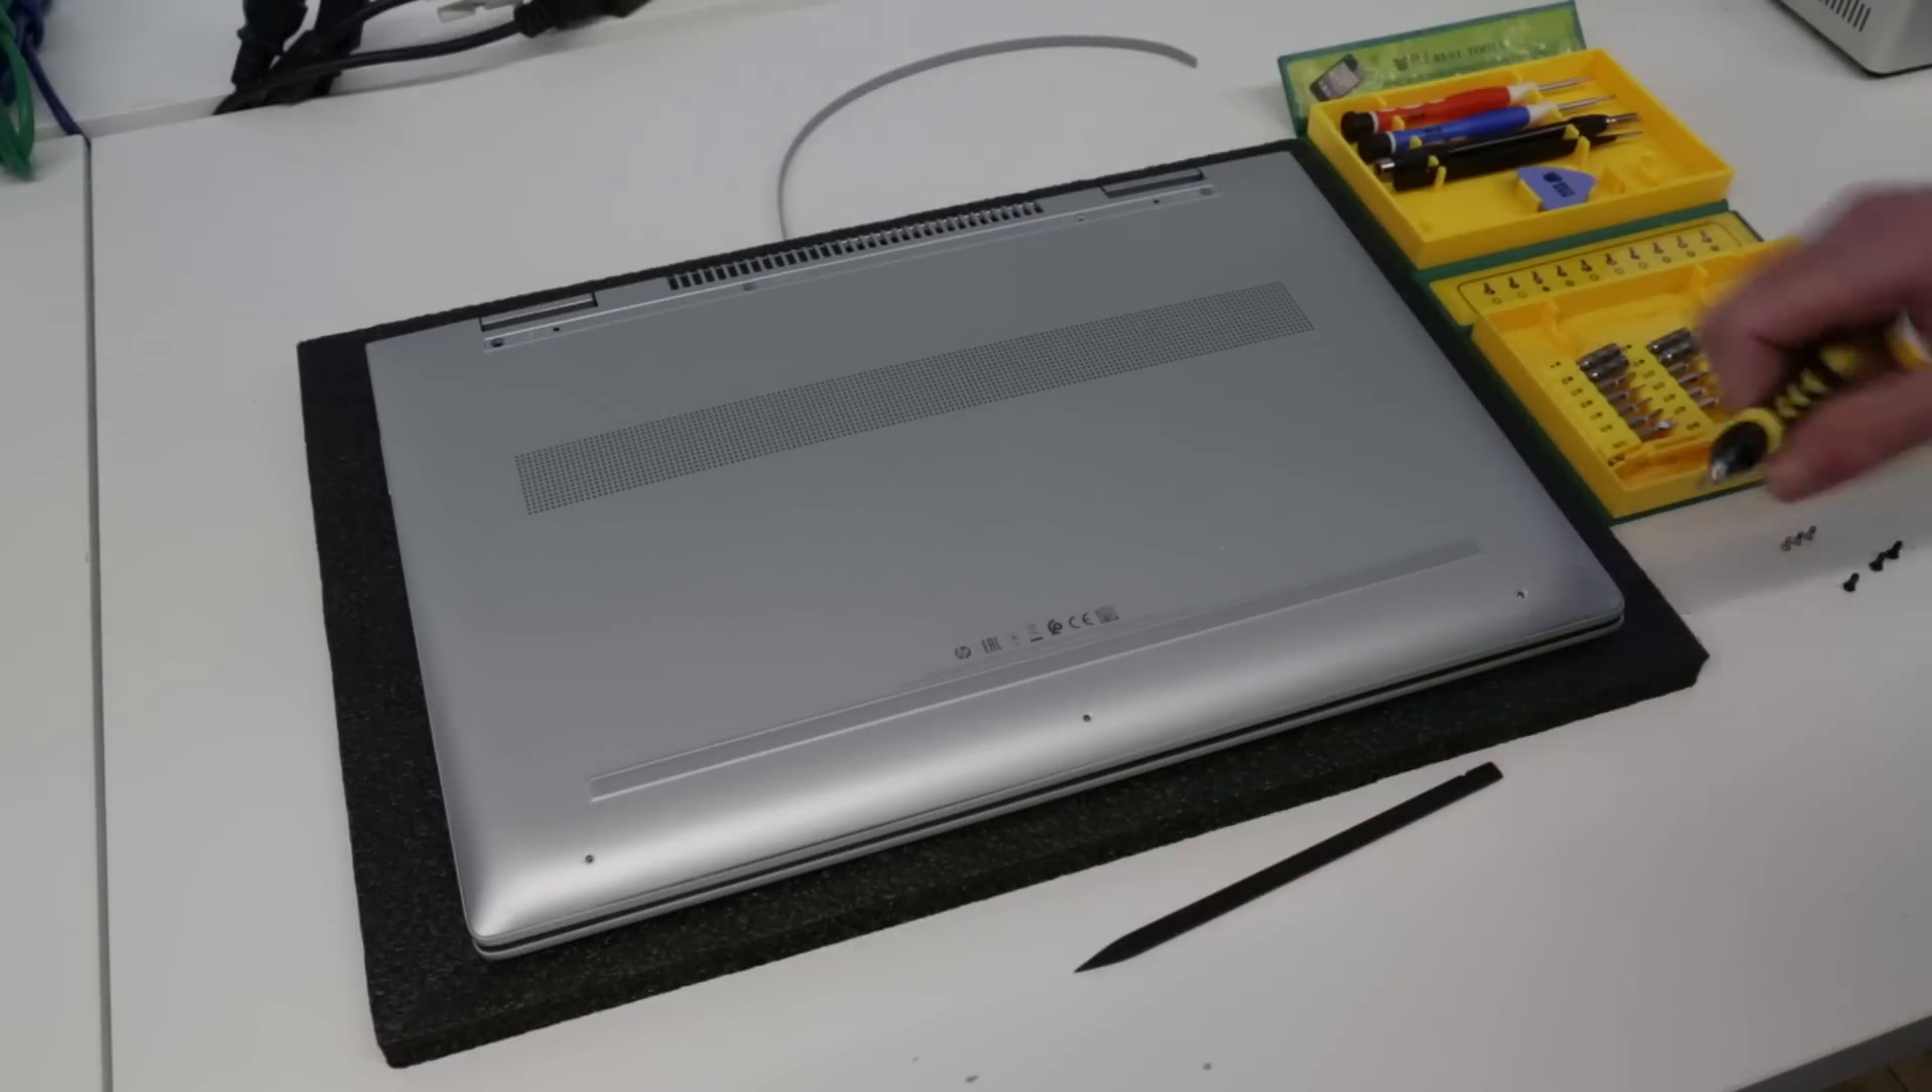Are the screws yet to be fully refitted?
Yes.